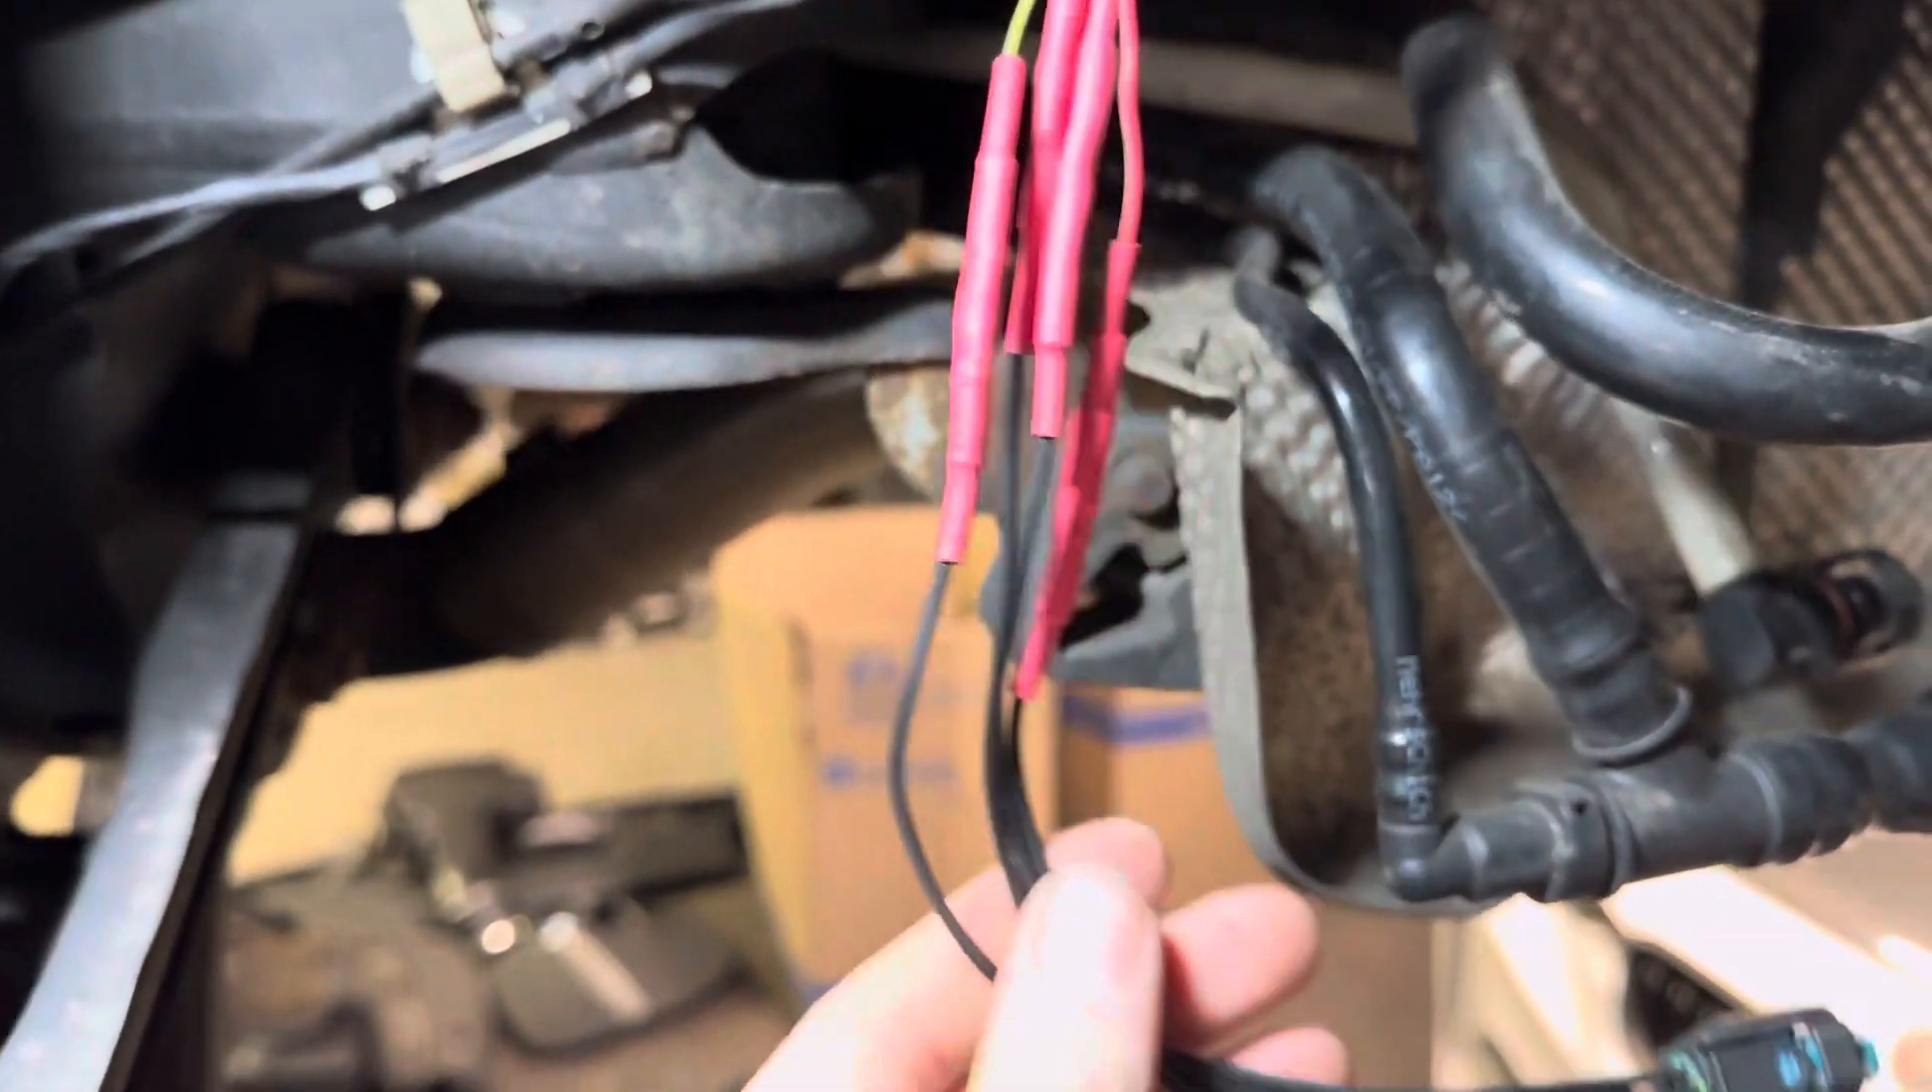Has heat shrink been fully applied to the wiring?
Yes.